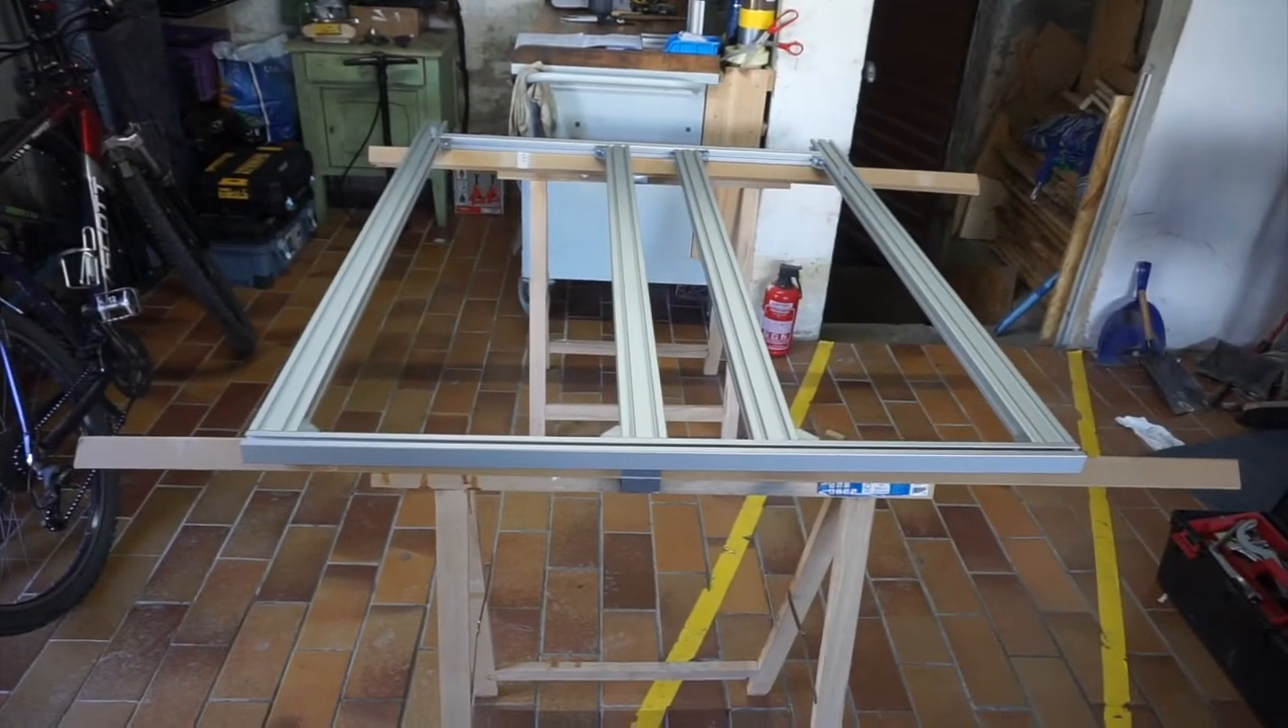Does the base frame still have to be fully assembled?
No.